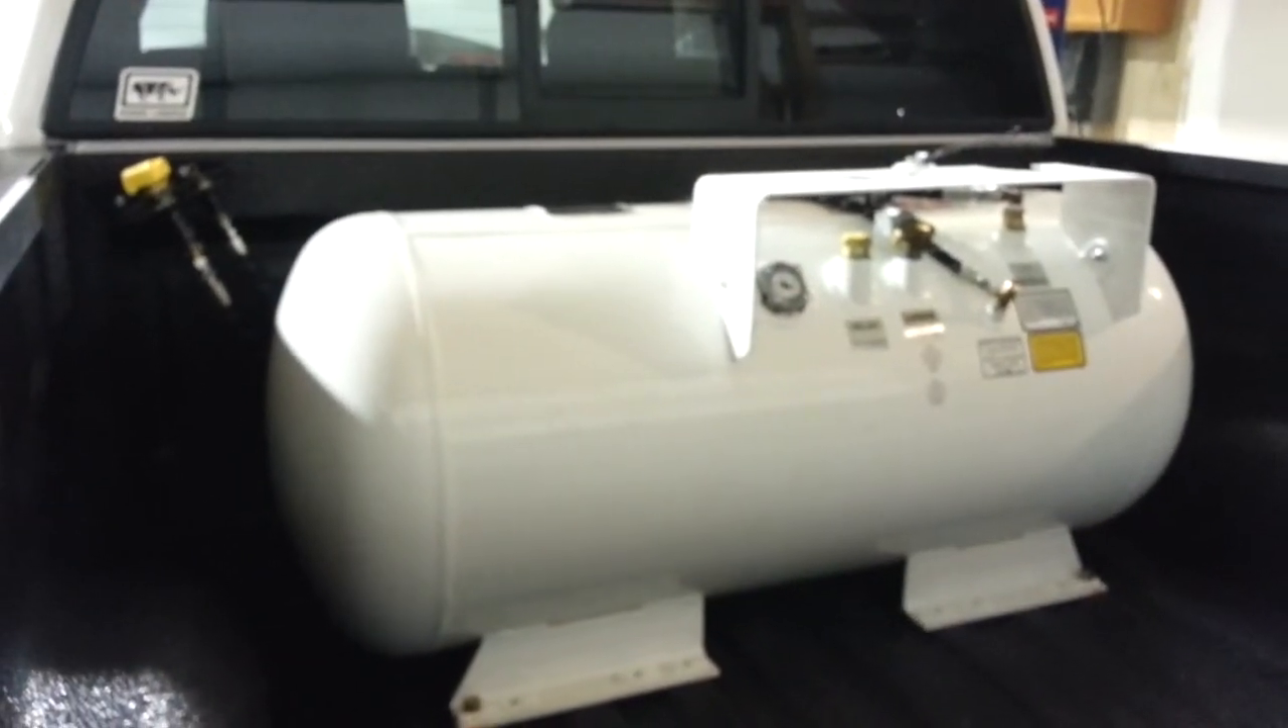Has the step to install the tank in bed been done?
Yes.